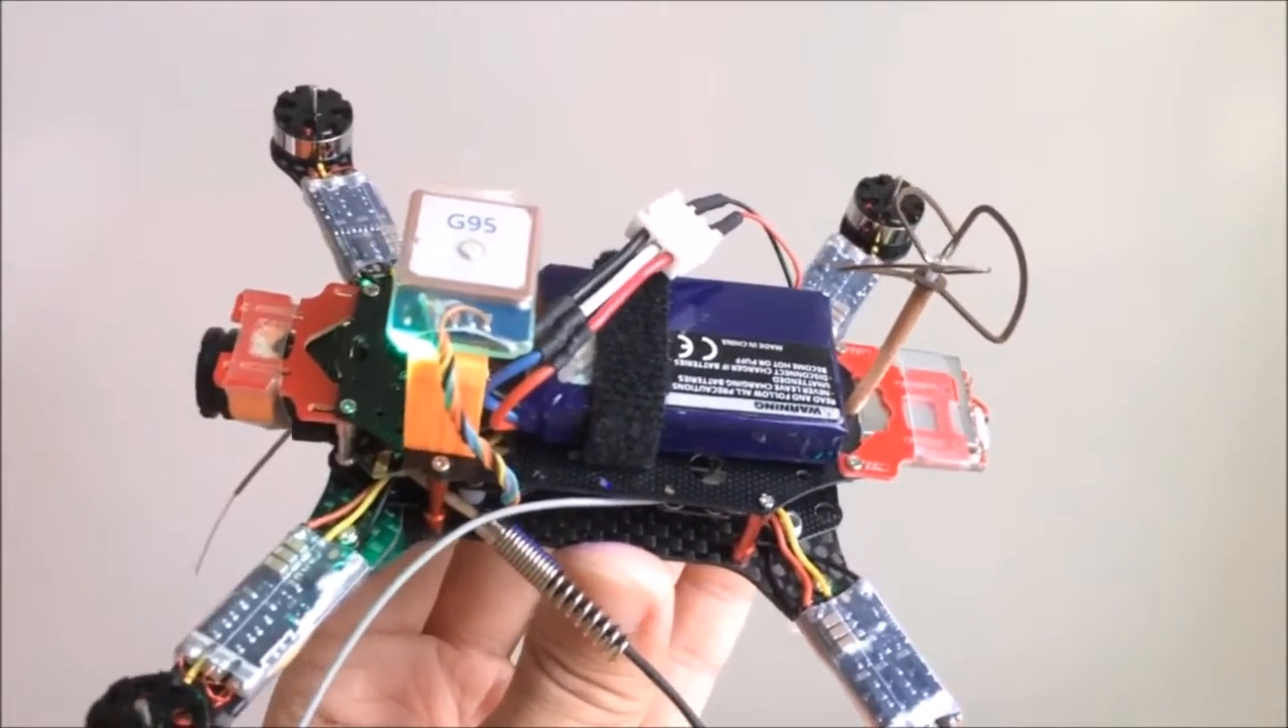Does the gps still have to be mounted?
No.